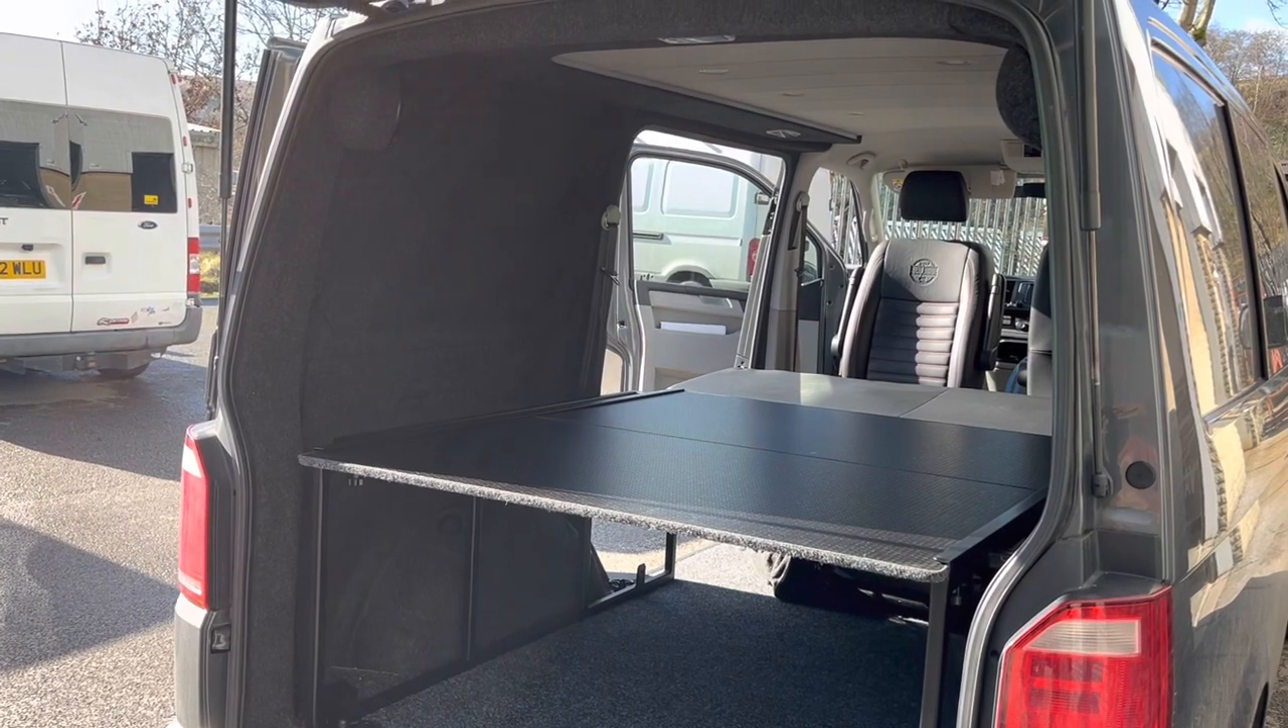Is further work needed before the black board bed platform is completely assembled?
No.